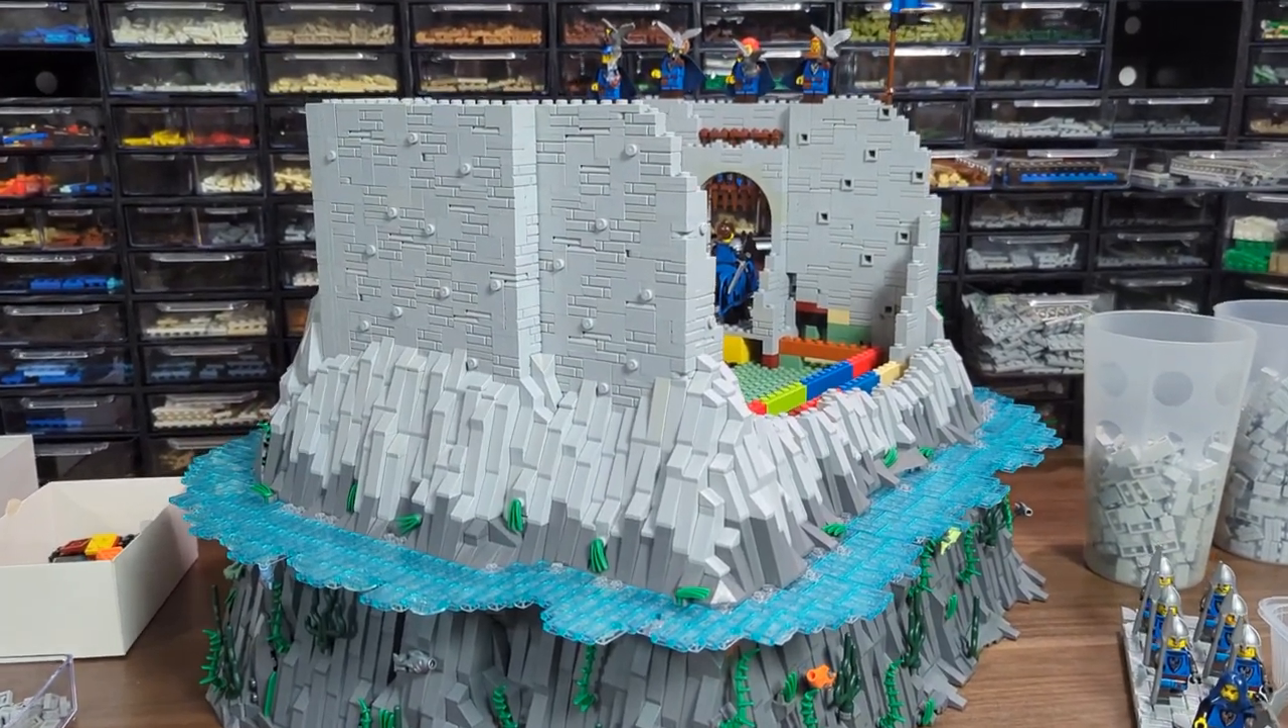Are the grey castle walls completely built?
No.